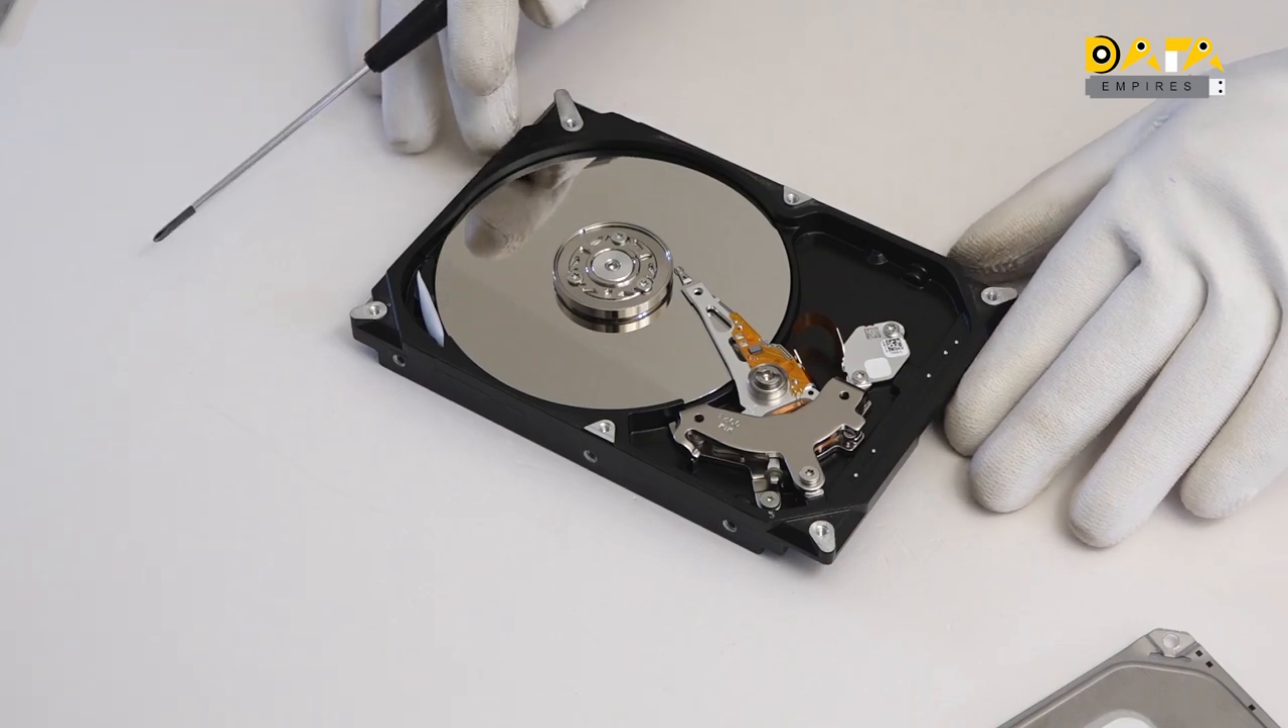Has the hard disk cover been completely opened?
Yes.